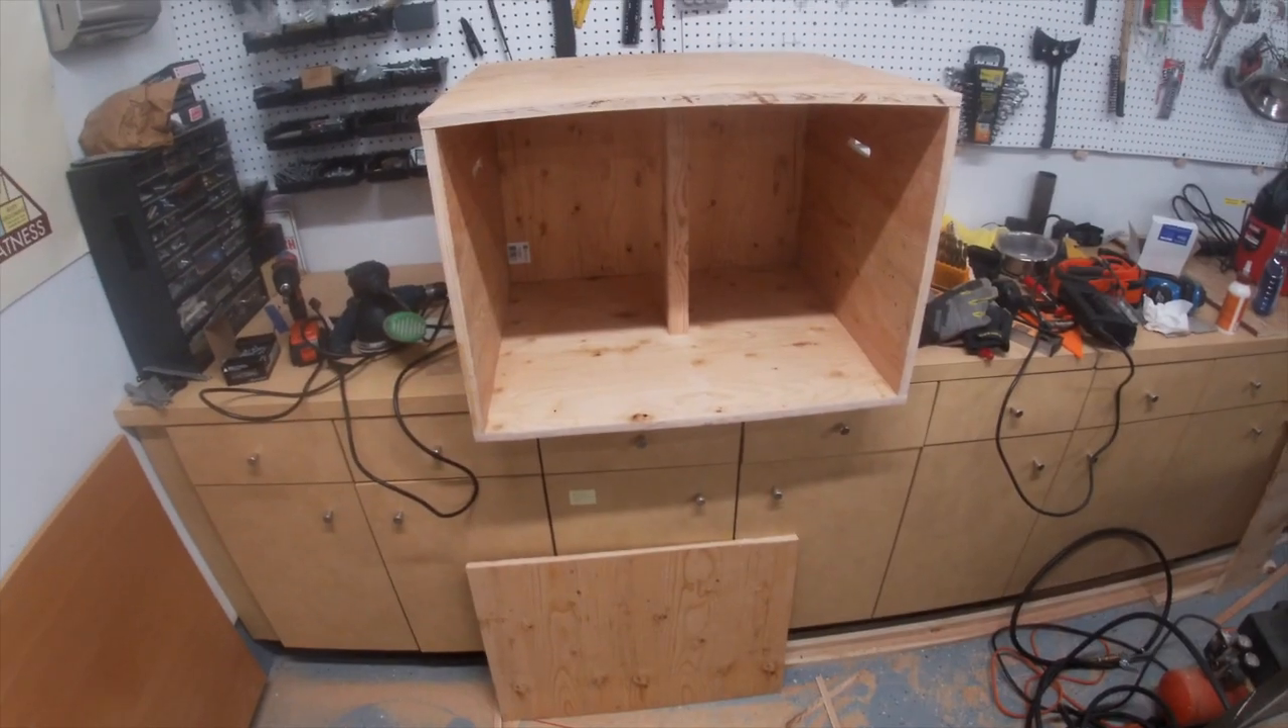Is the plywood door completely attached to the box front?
No.